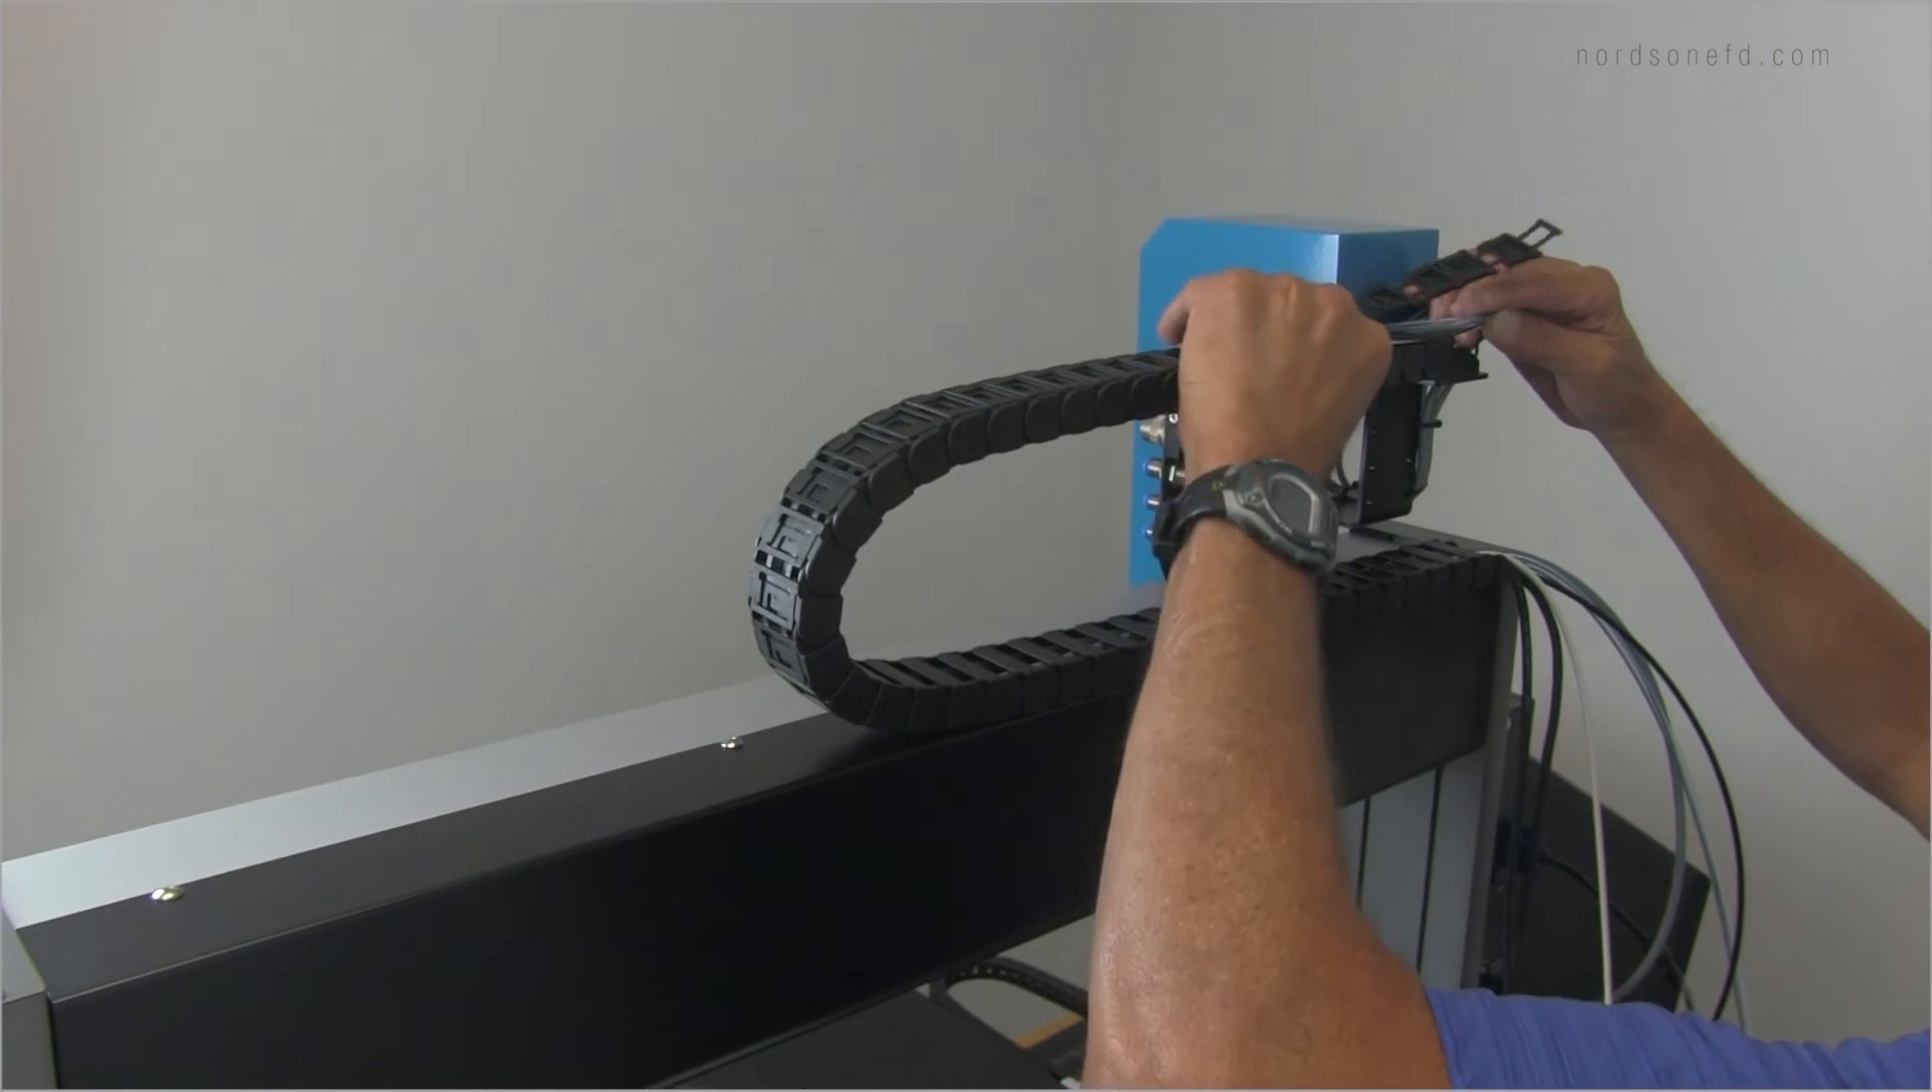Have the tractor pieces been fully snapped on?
No.